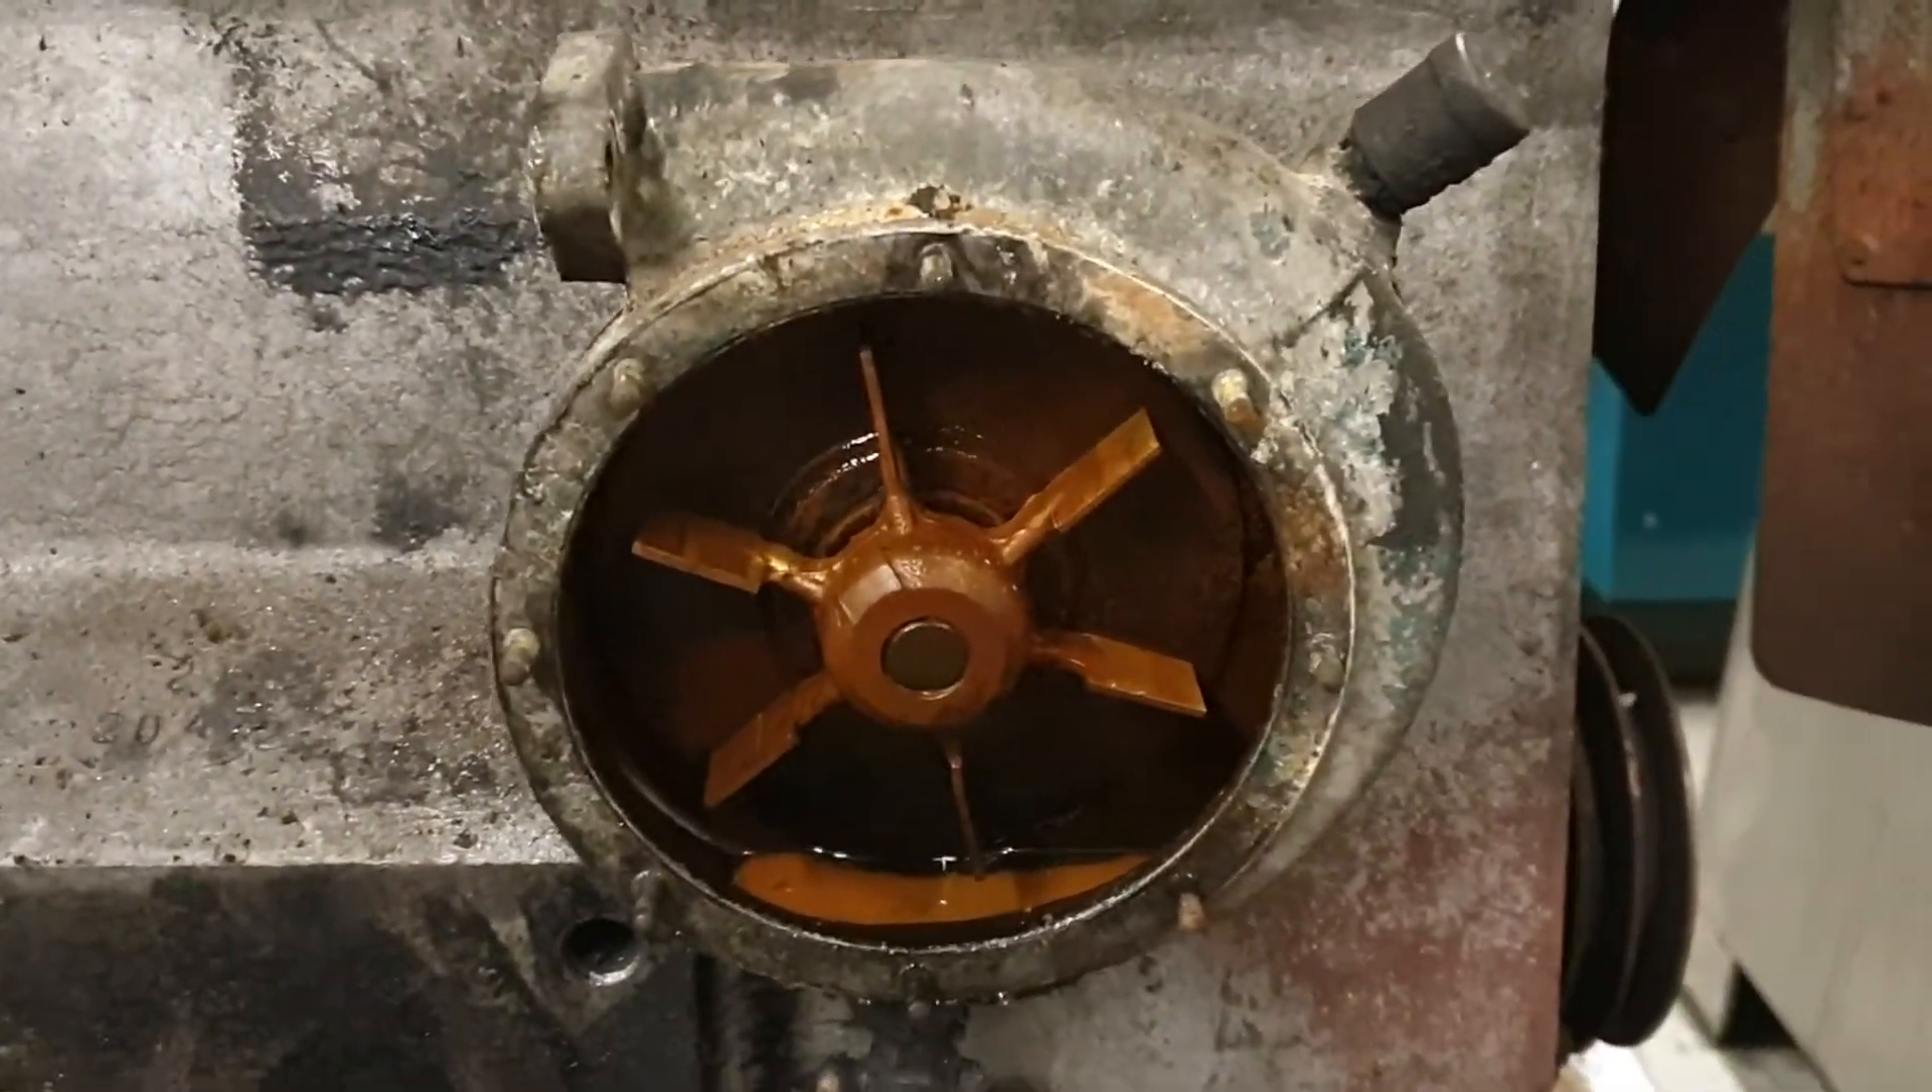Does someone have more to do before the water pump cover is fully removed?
No.